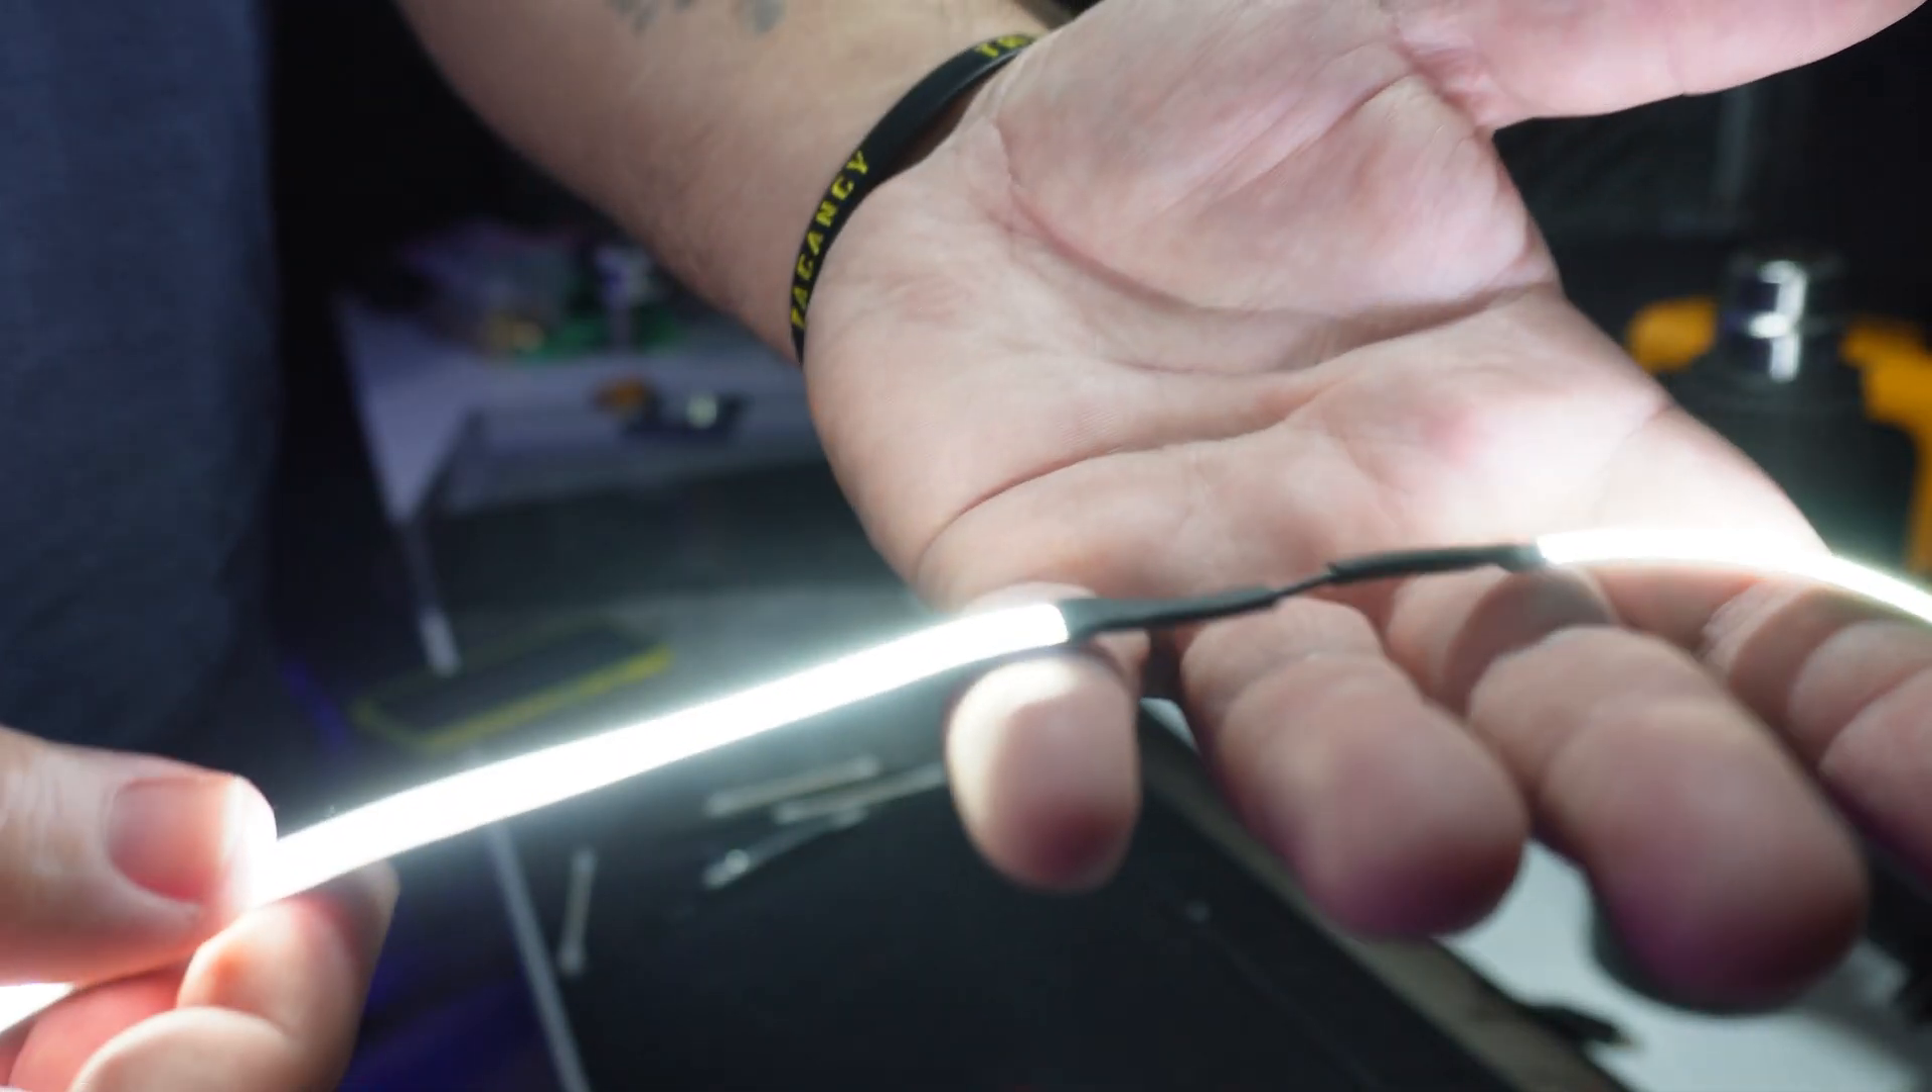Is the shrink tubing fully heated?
Yes.